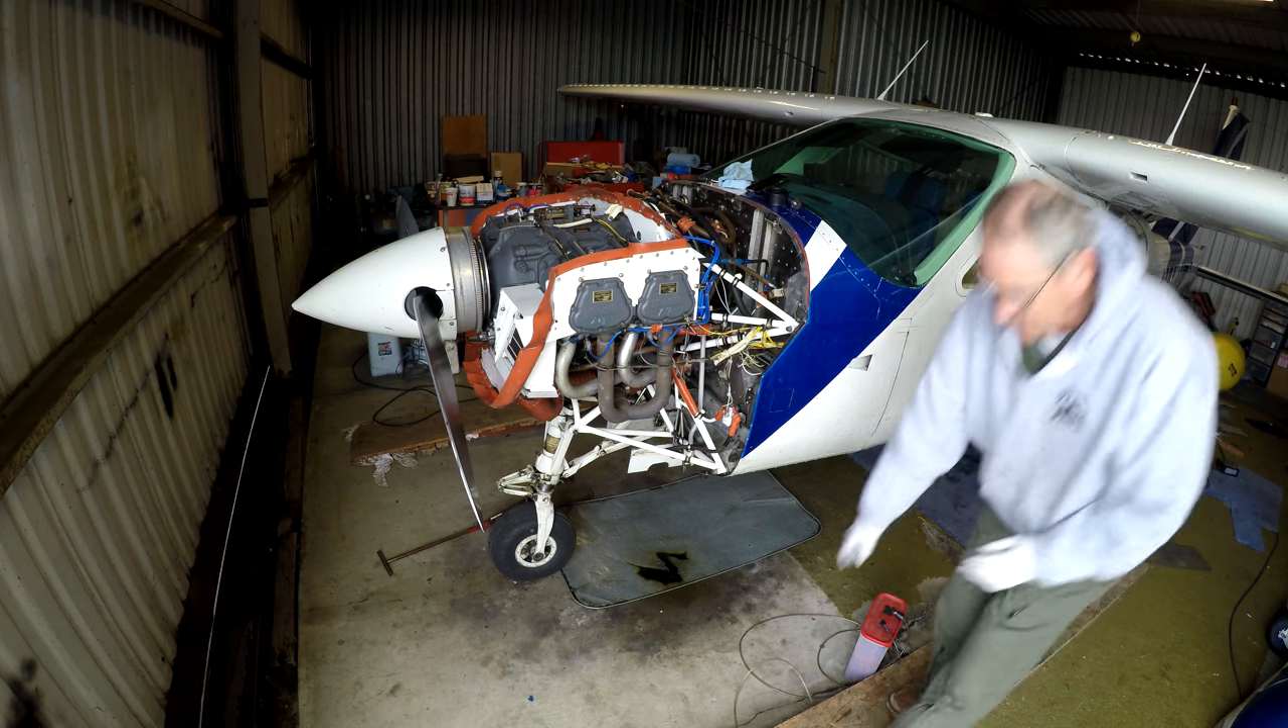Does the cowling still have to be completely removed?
No.